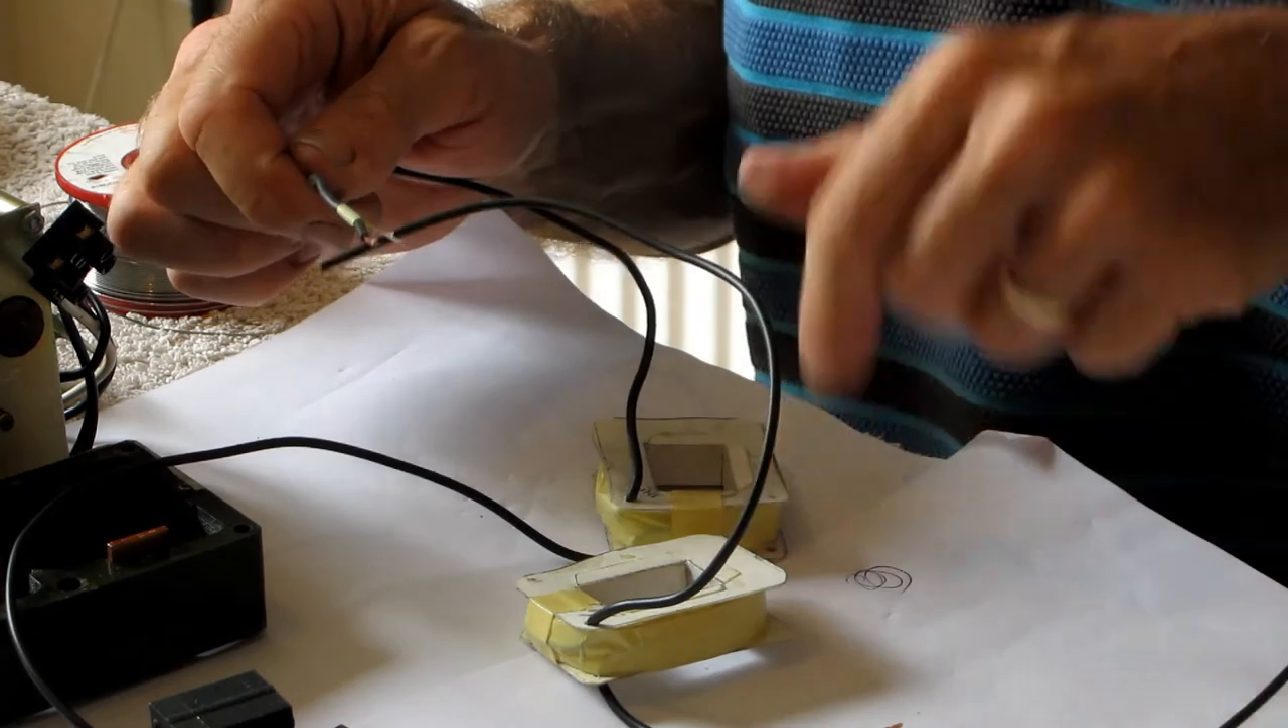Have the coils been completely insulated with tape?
Yes.